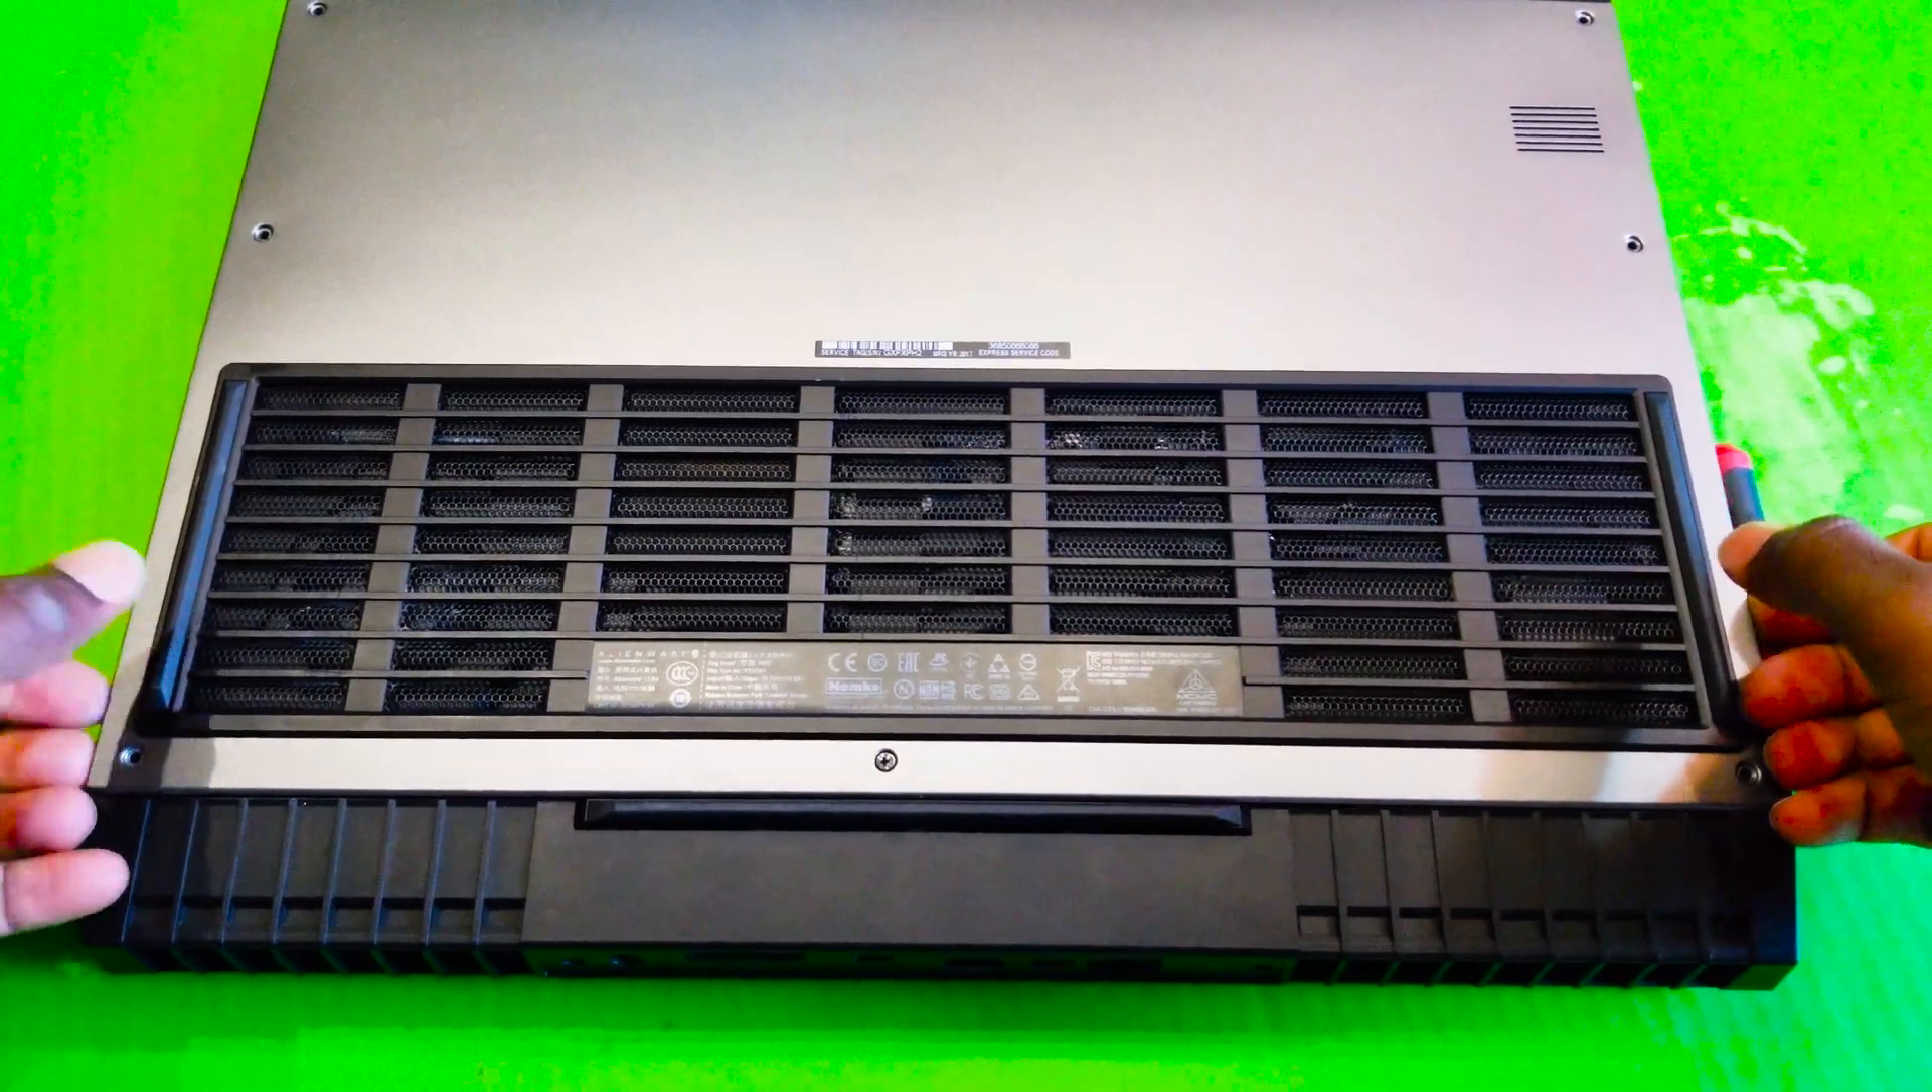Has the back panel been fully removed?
No.